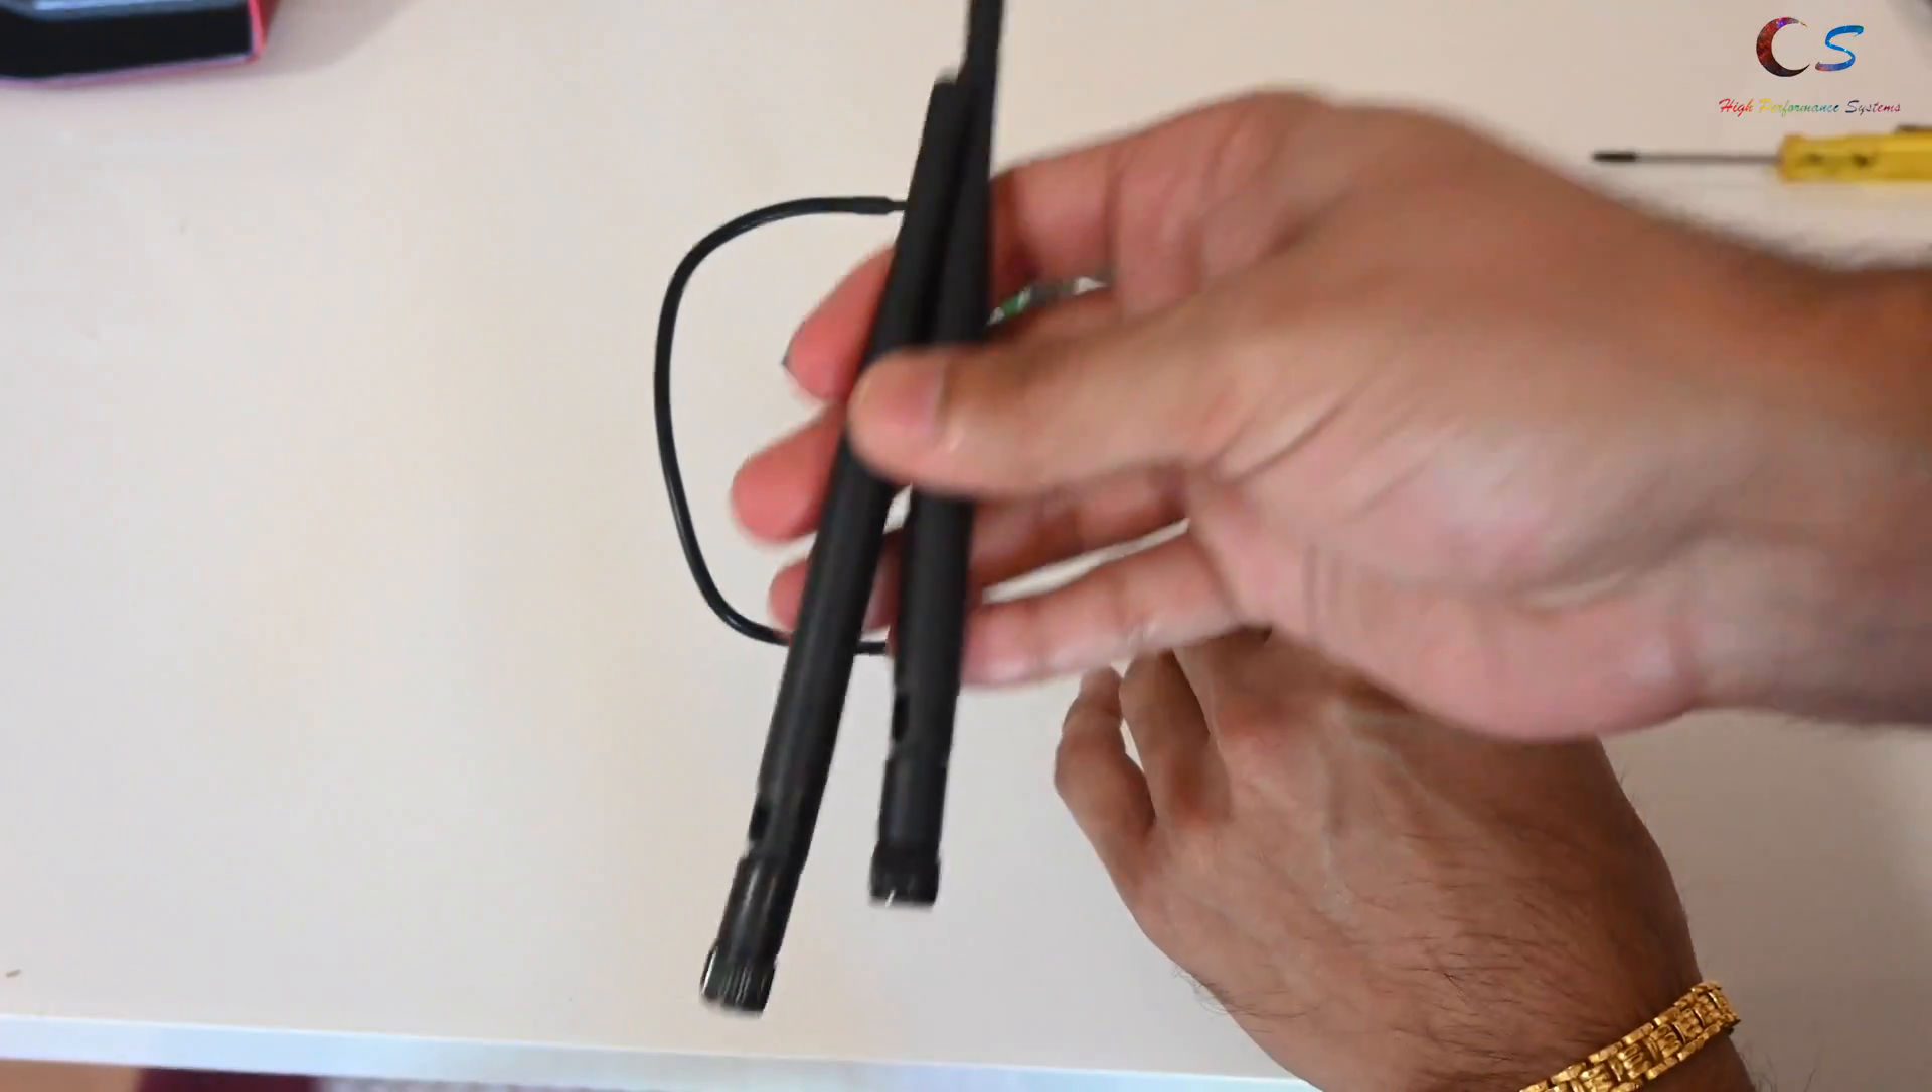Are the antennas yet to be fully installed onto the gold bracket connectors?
Yes.